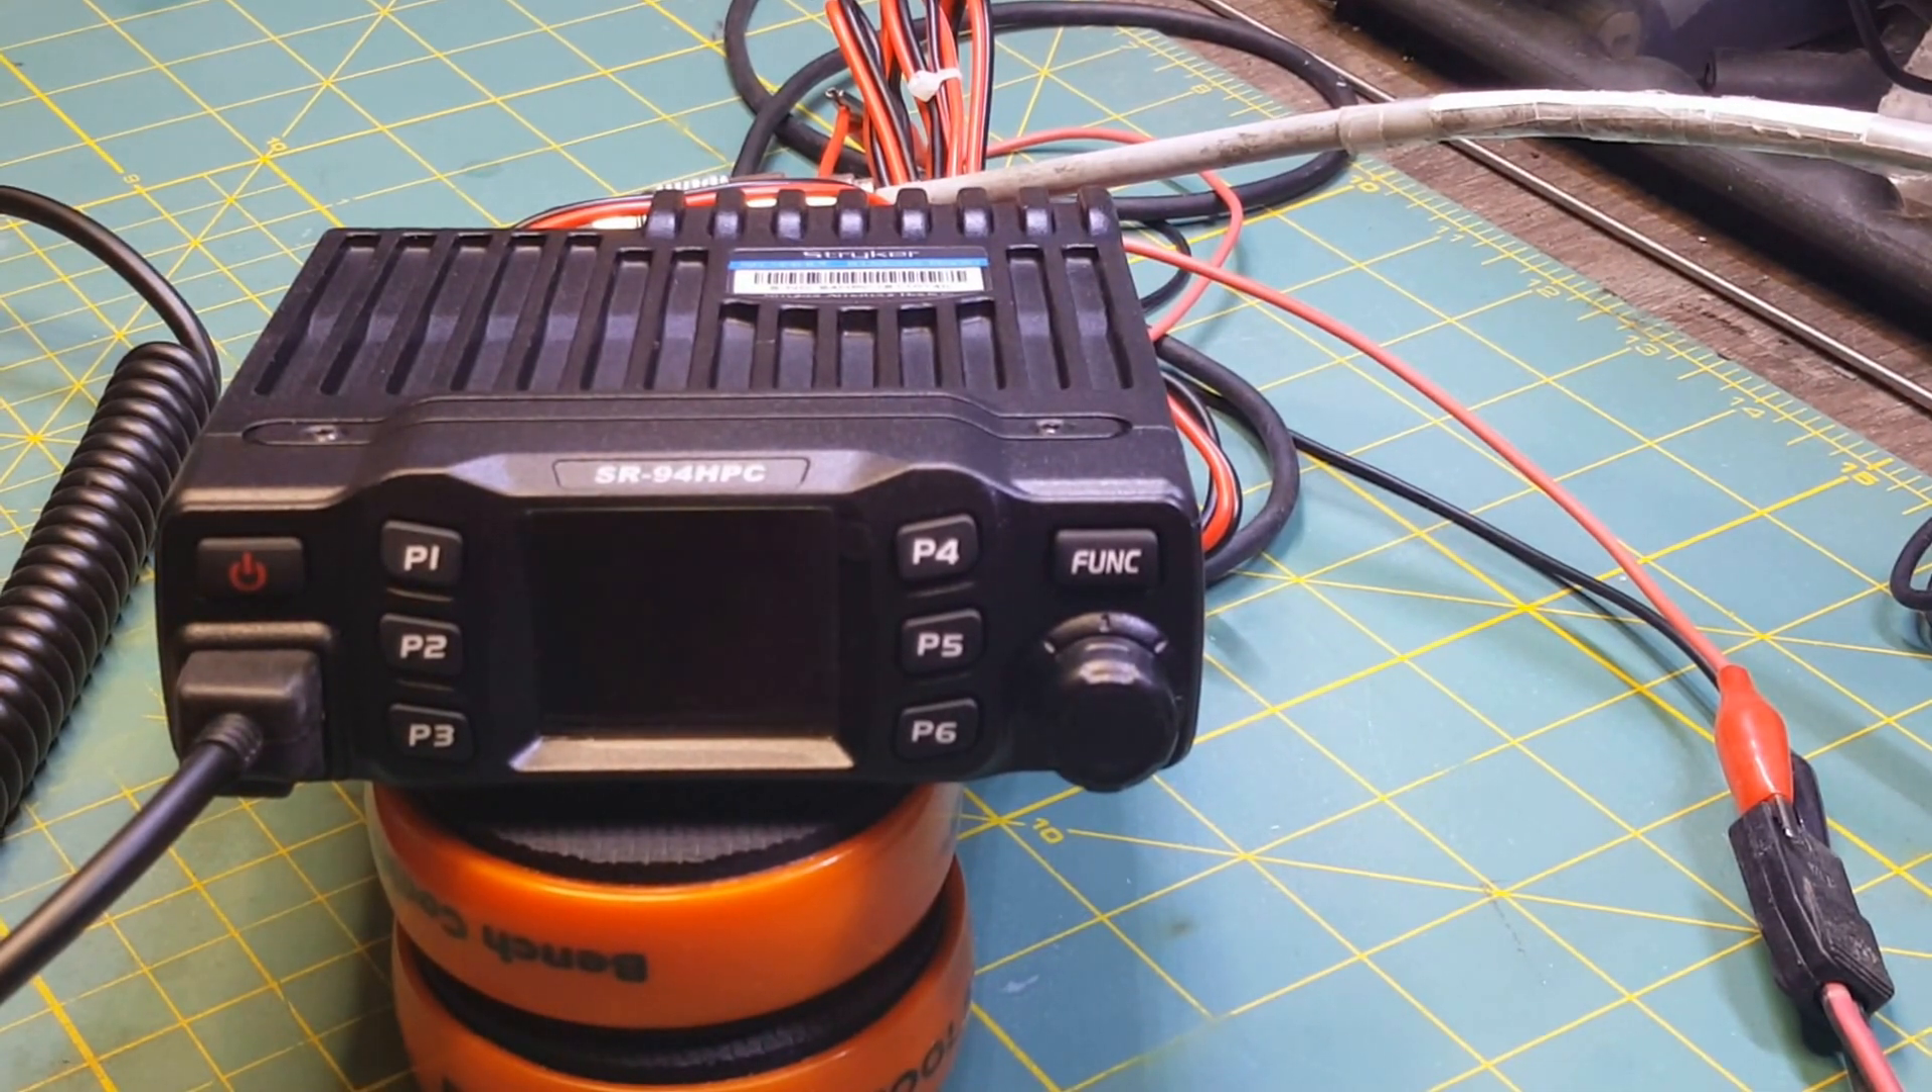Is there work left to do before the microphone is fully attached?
No.